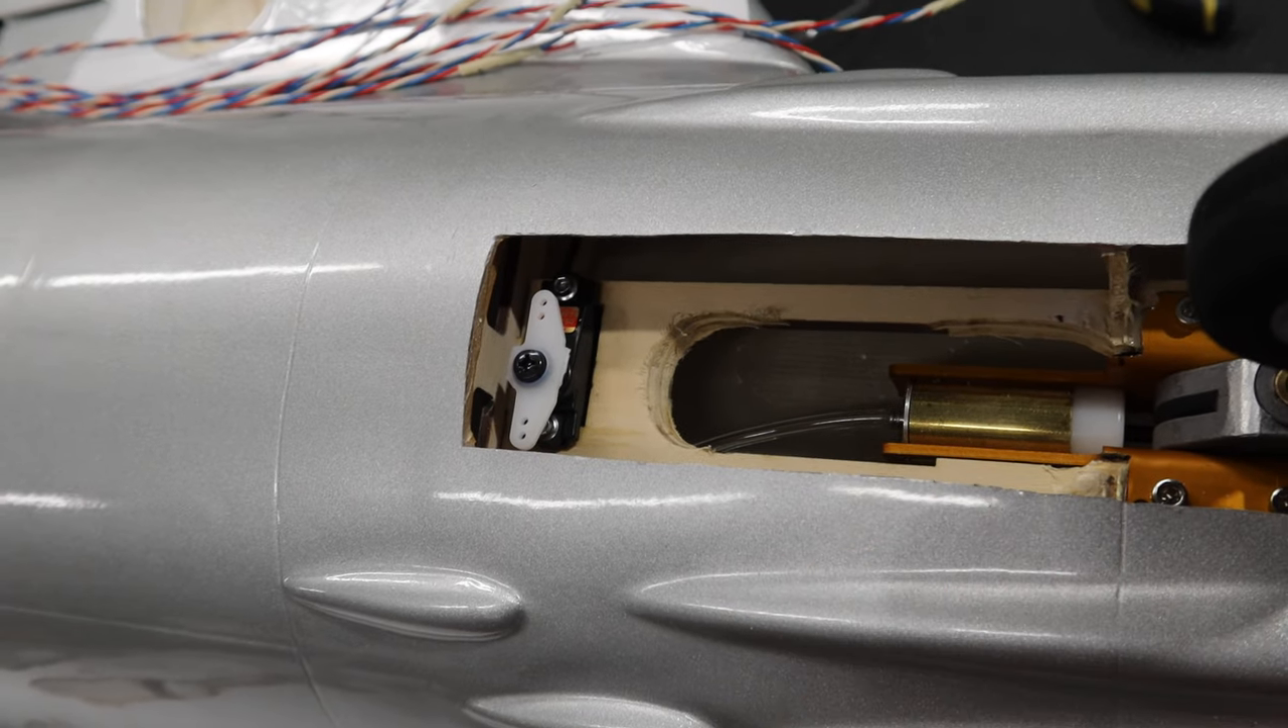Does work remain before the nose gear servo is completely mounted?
No.